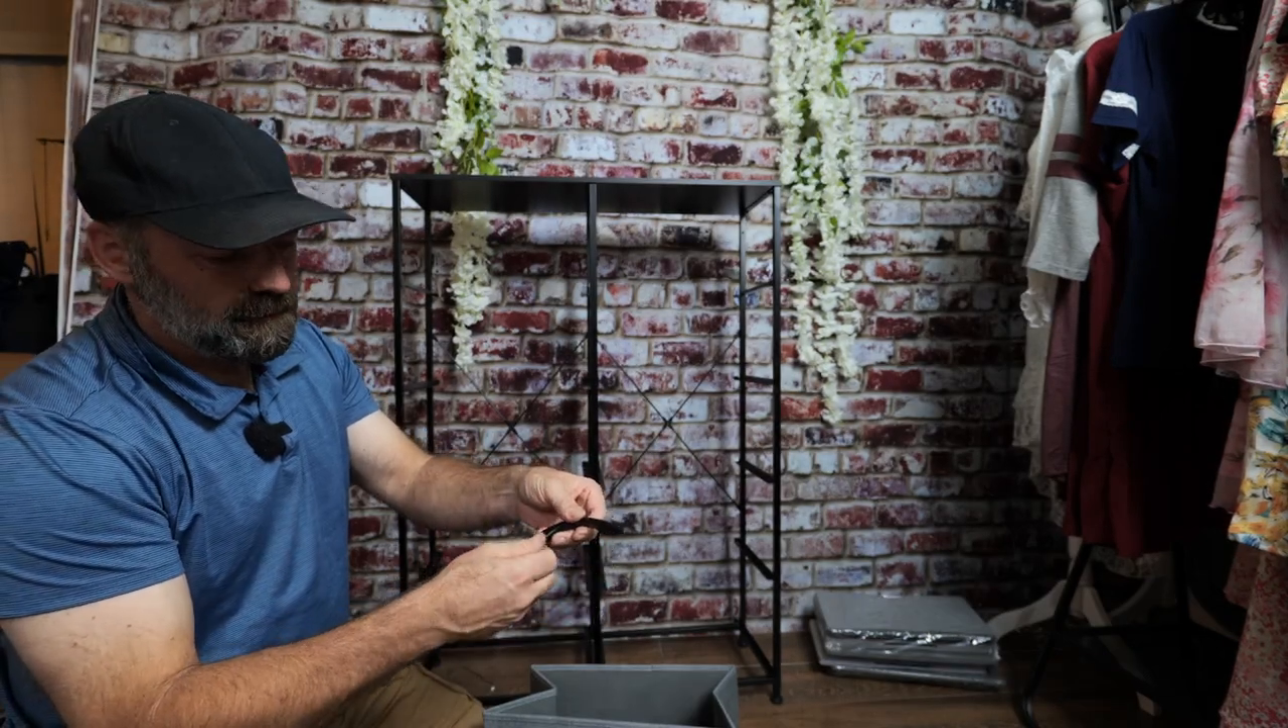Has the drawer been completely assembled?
No.